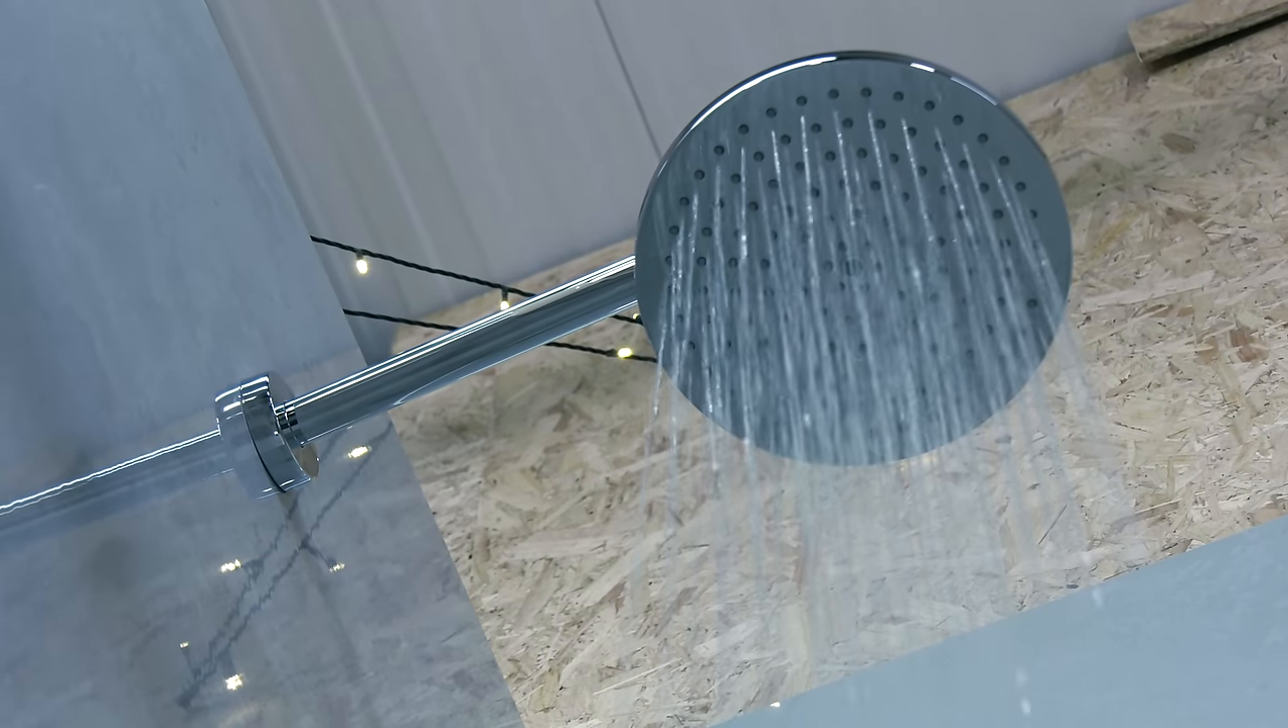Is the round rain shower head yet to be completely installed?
No.